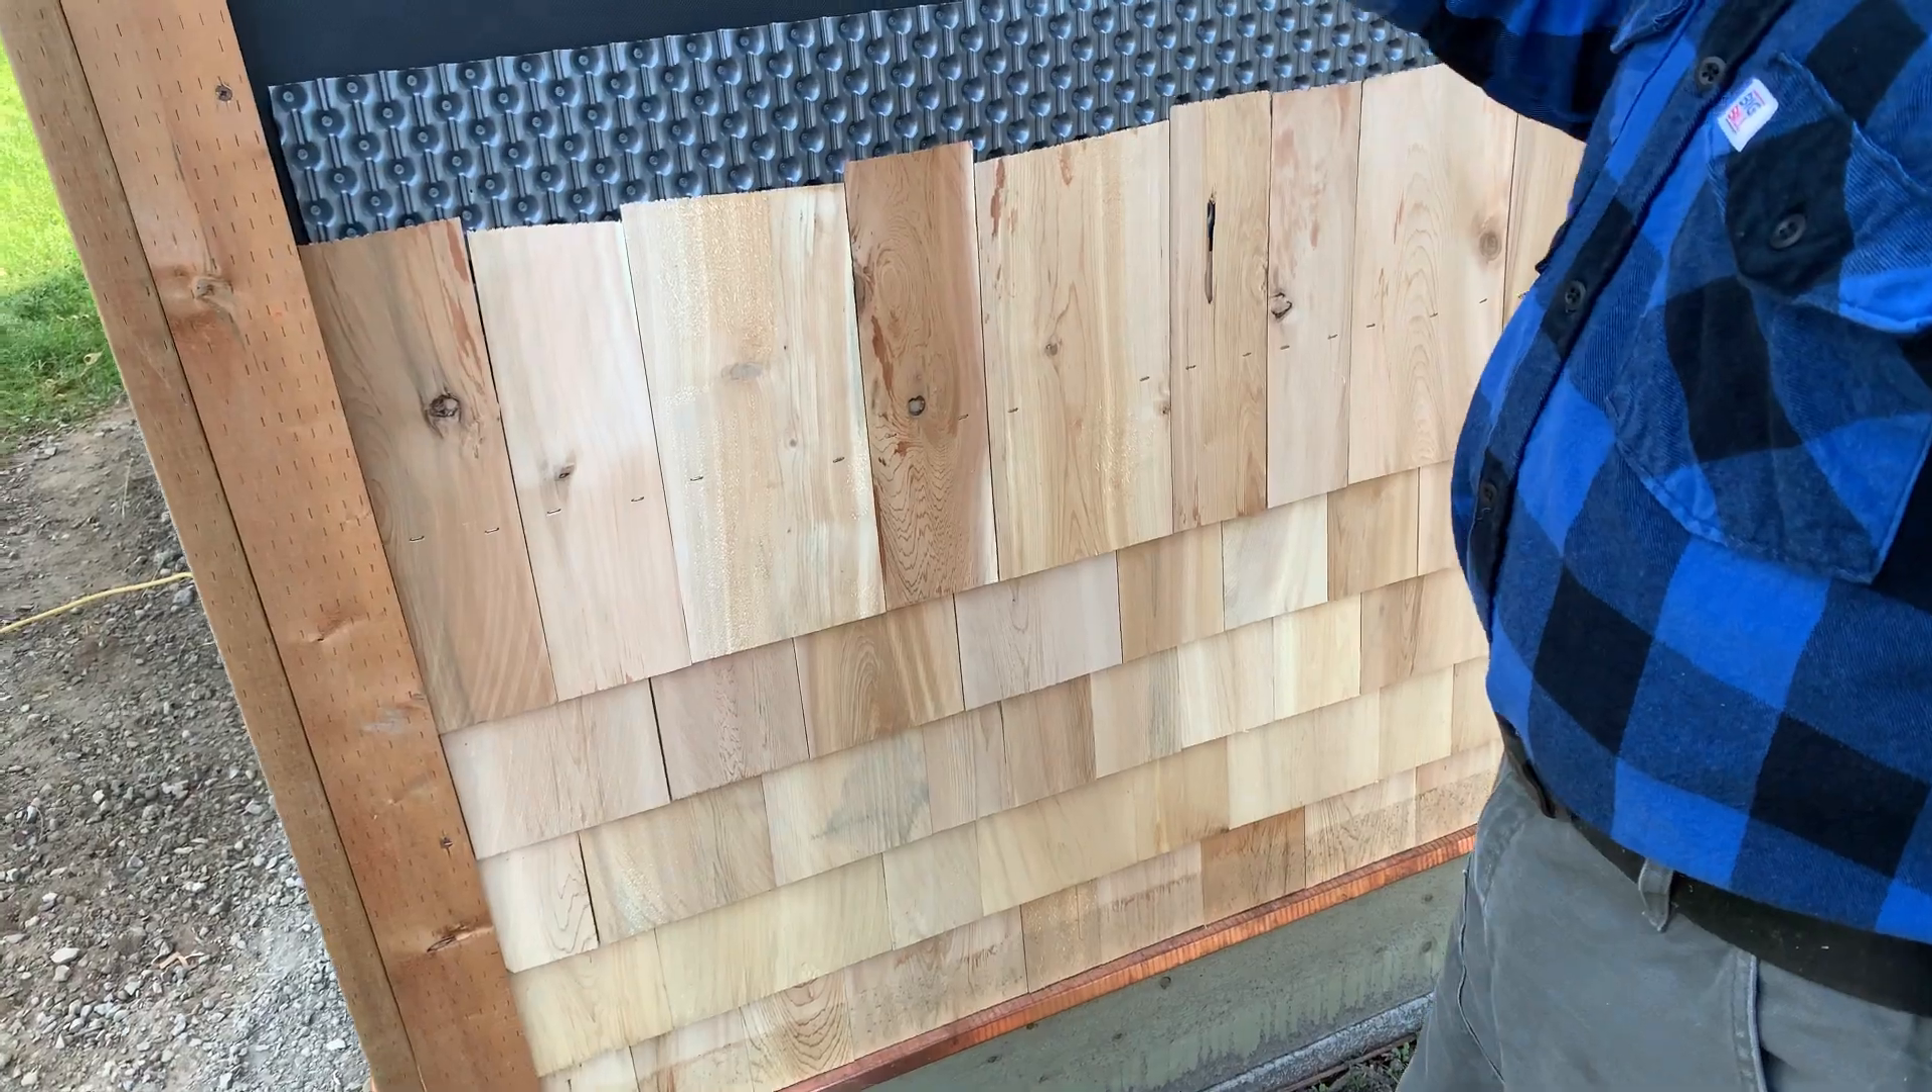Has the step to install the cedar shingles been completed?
No.